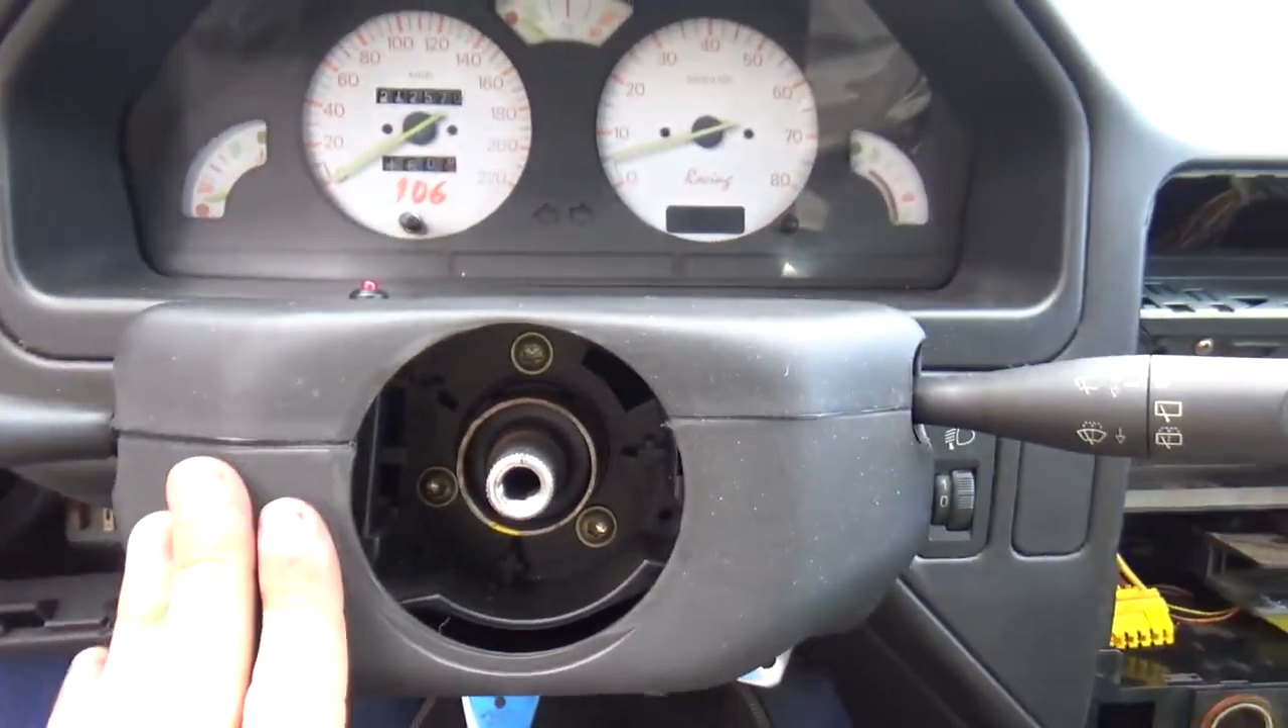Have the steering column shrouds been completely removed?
No.